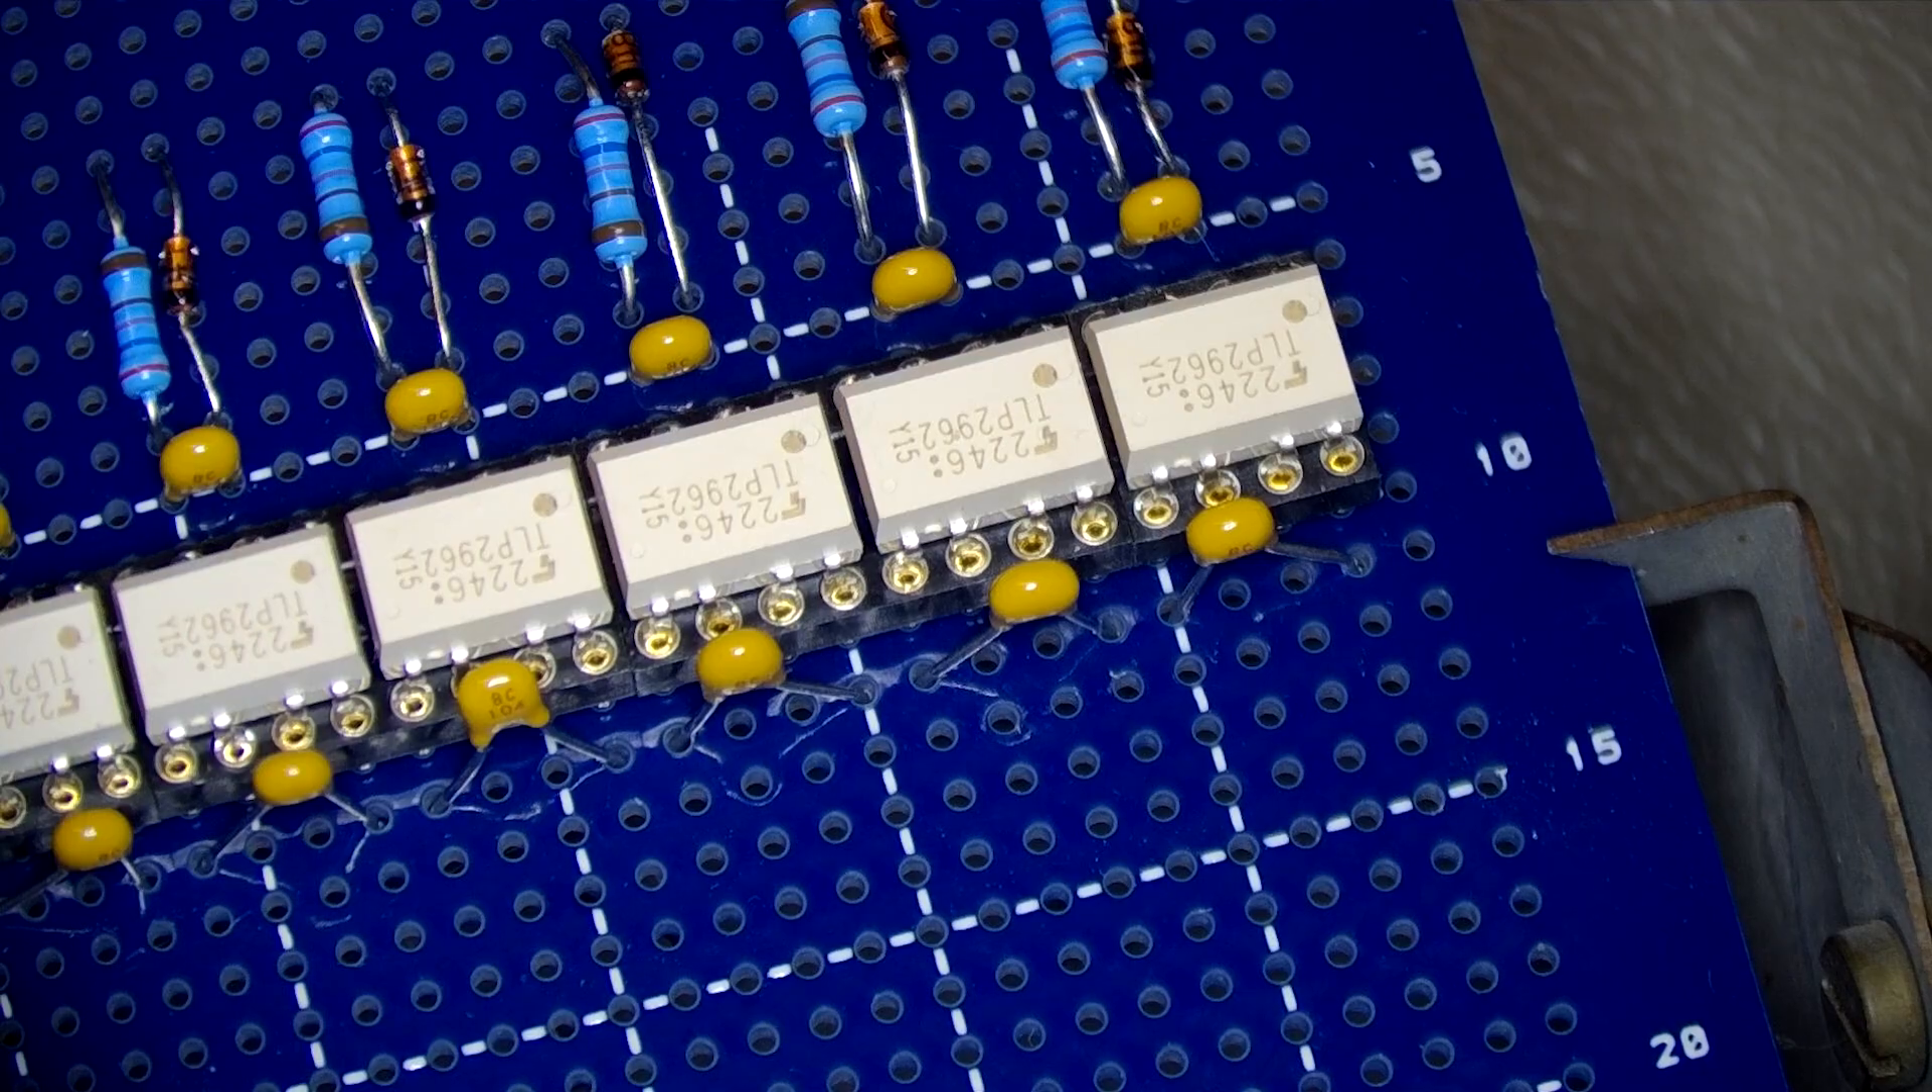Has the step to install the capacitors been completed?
Yes.